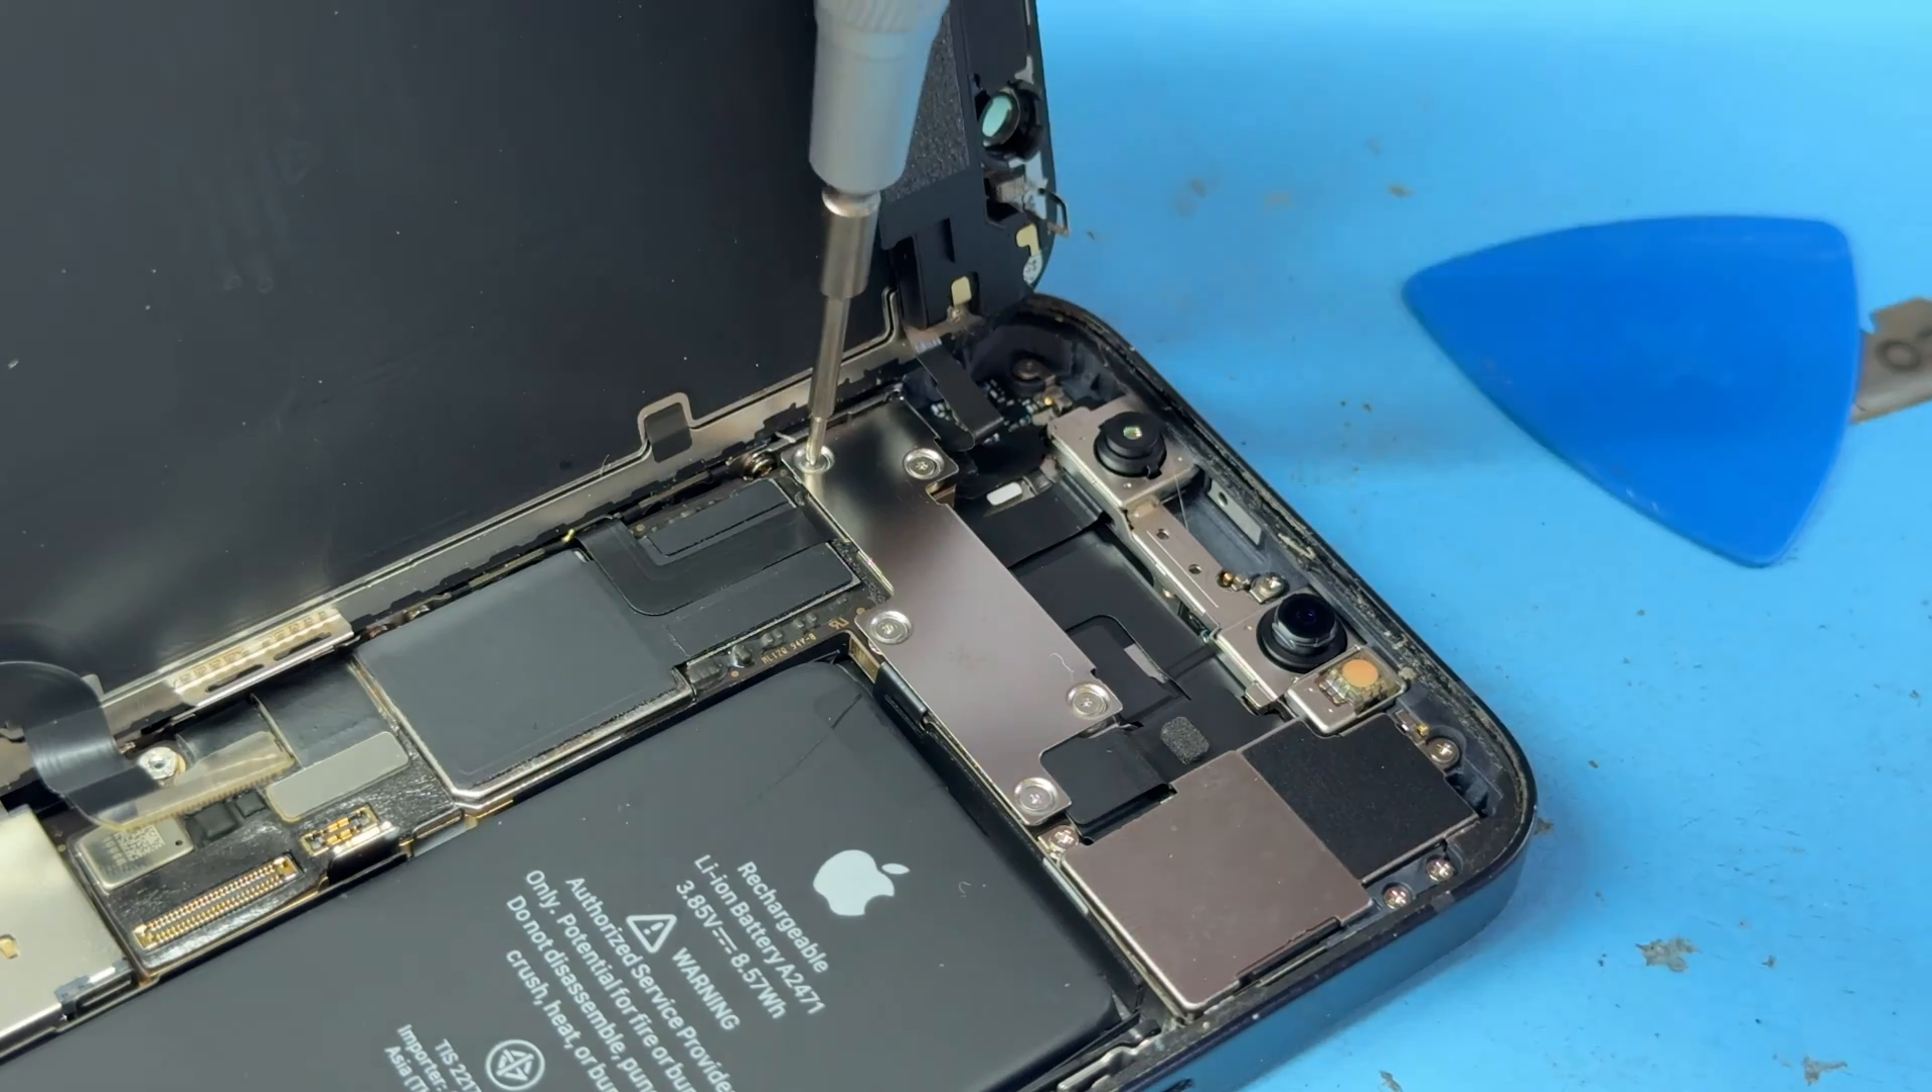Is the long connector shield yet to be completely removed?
Yes.